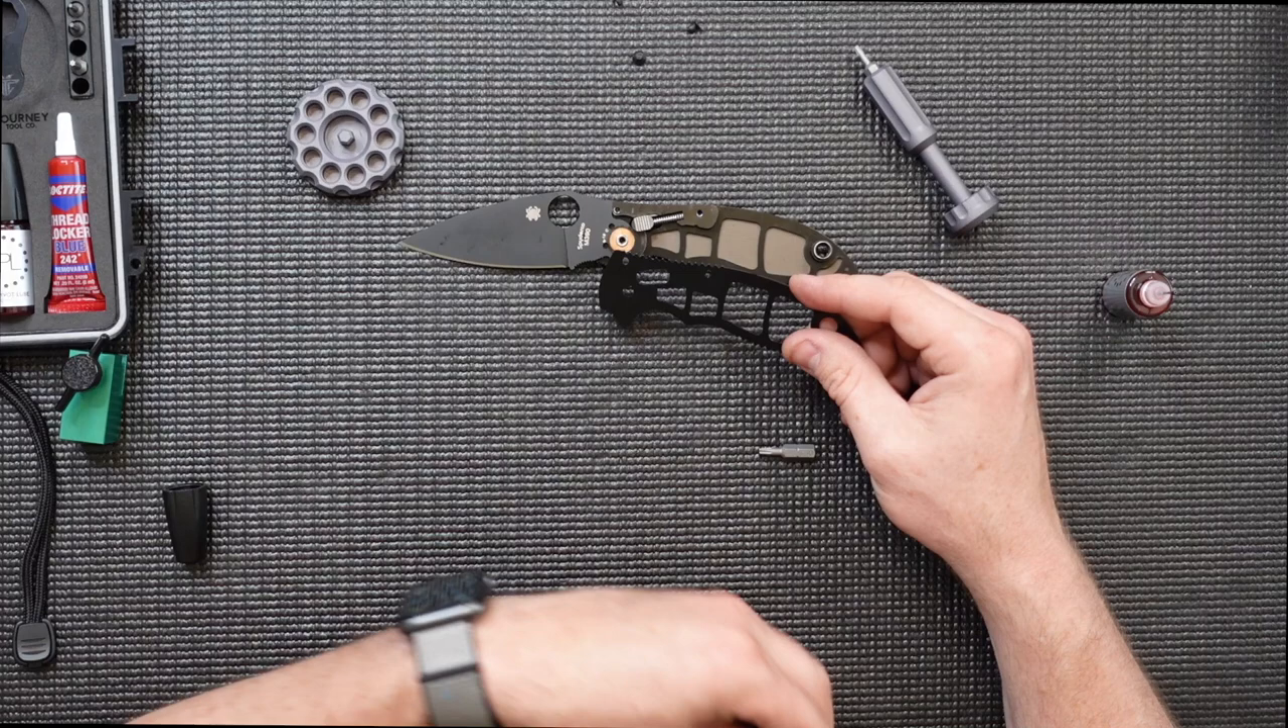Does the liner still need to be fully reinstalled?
Yes.